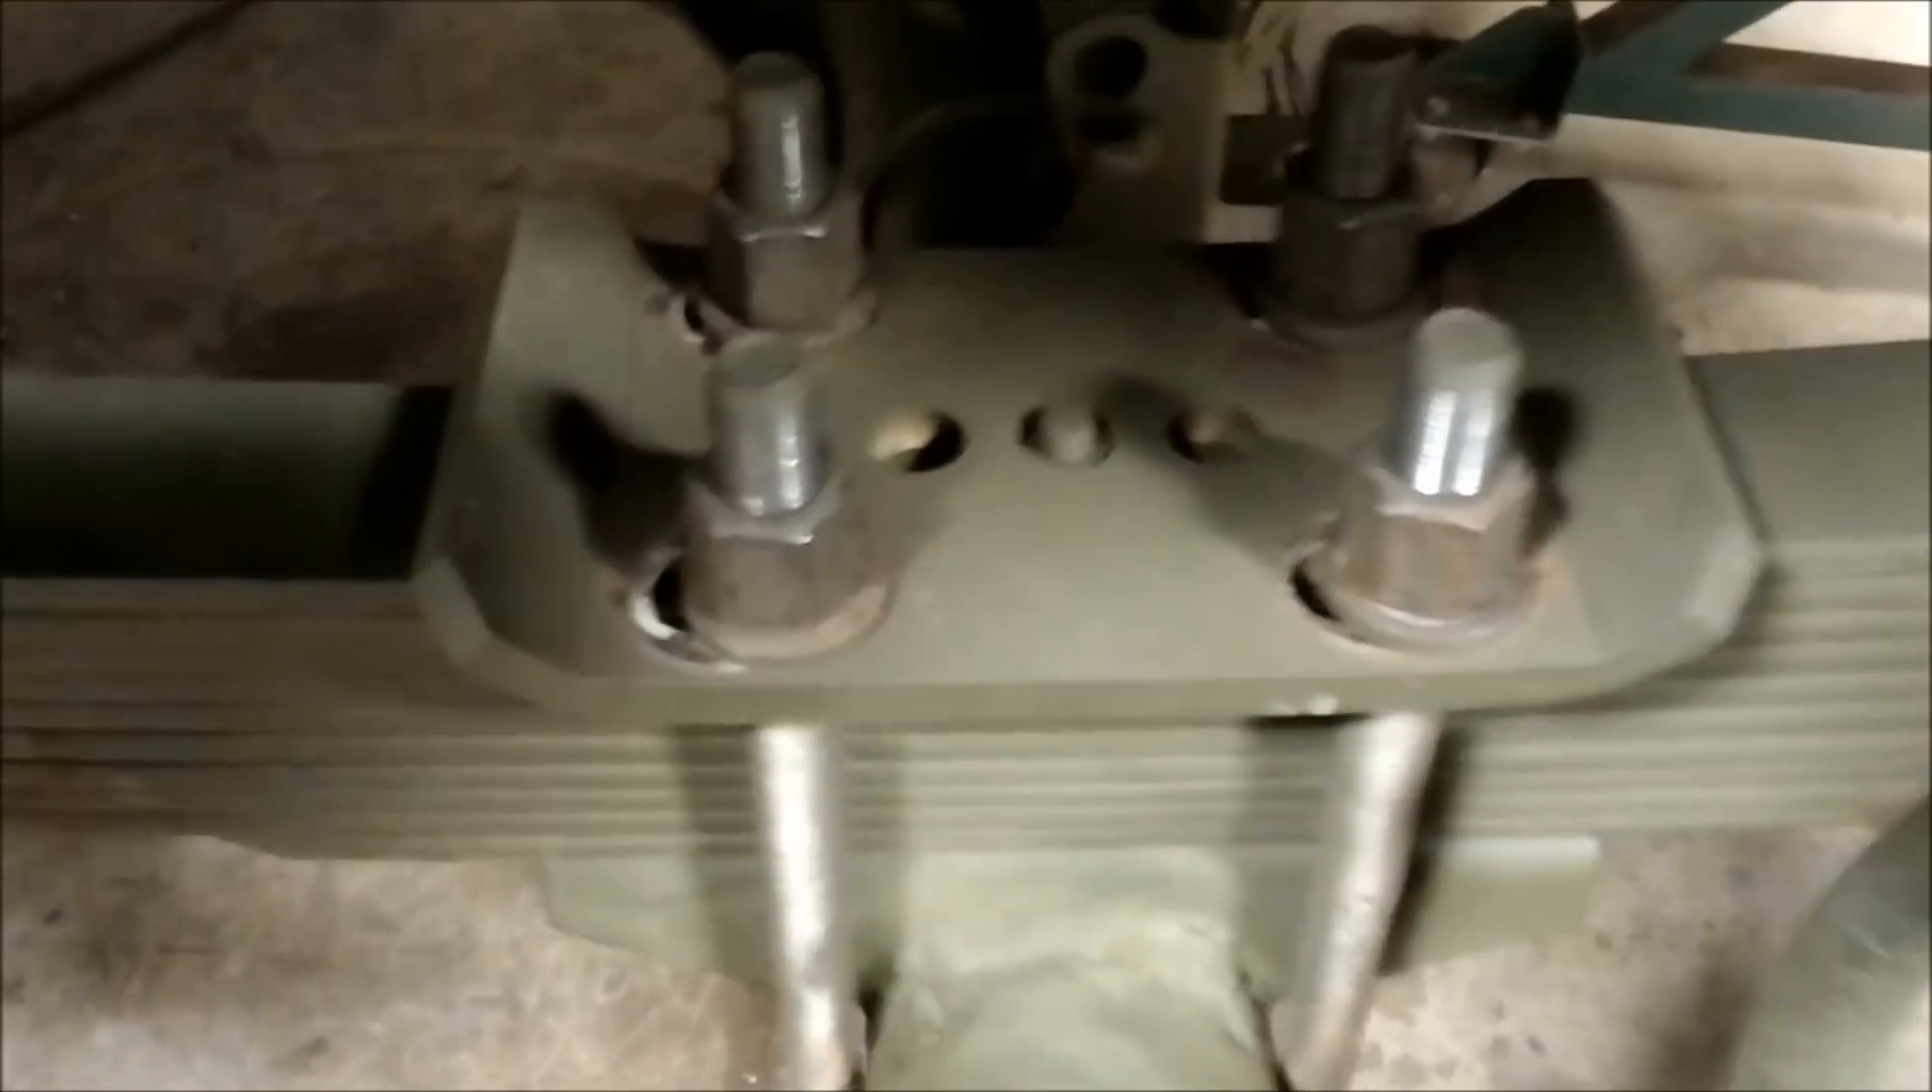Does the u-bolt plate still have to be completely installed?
No.